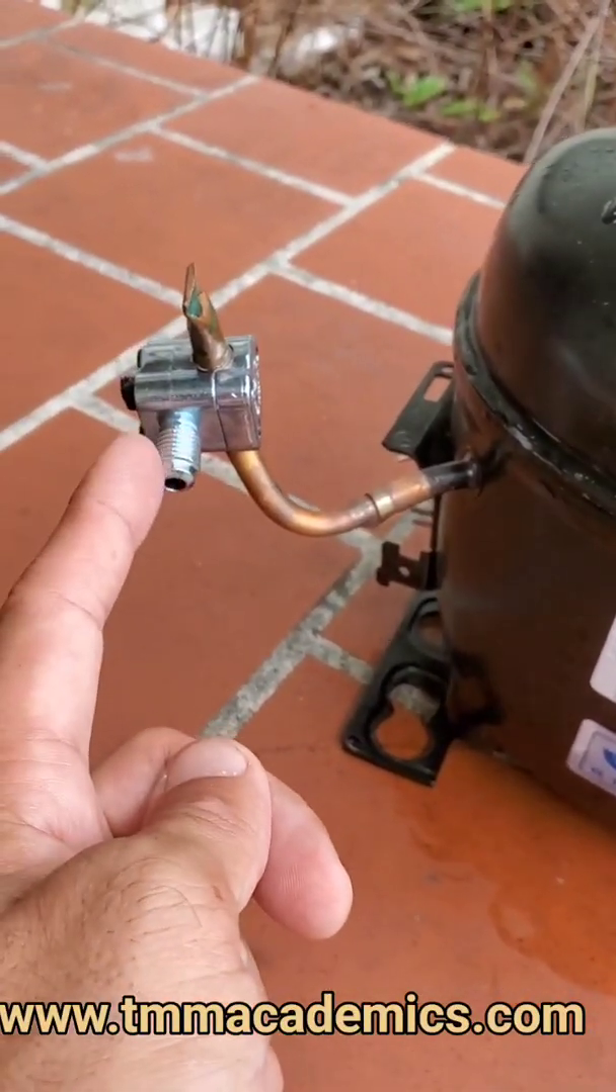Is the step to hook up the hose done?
No.